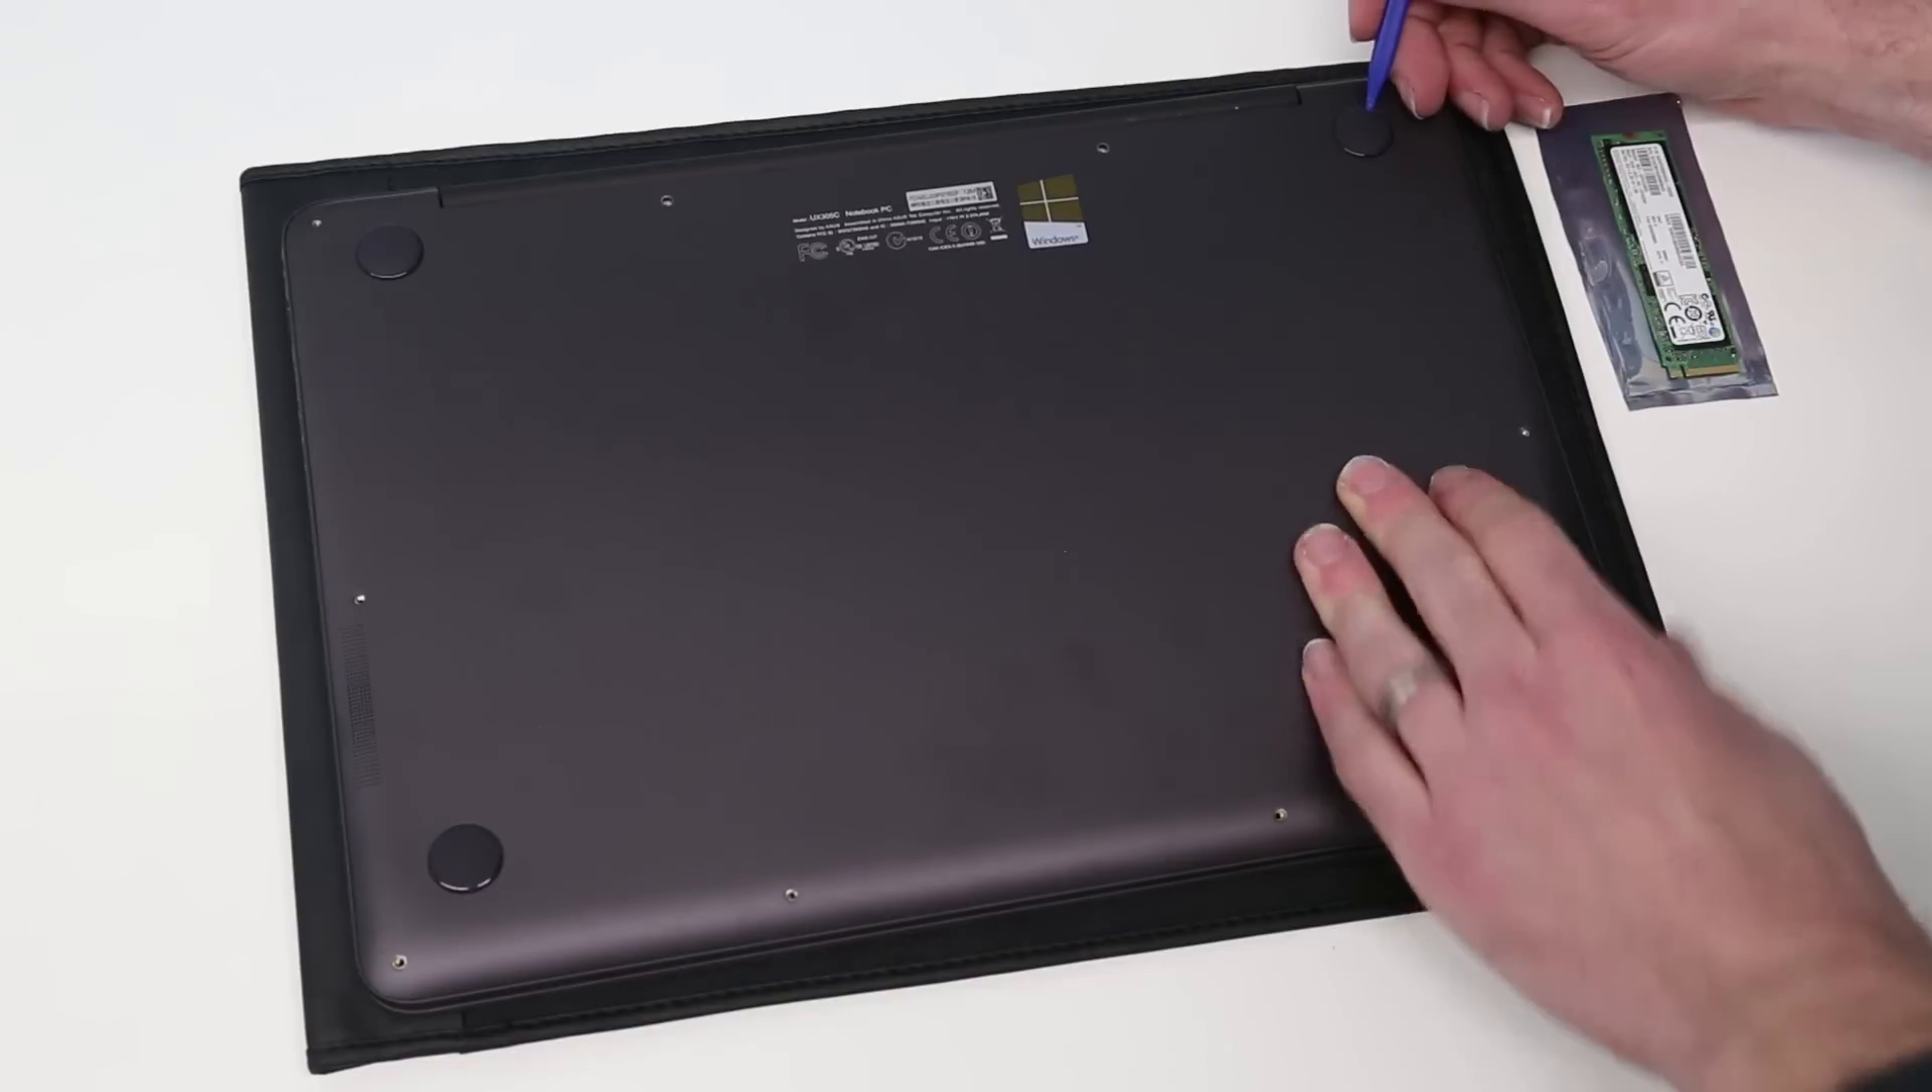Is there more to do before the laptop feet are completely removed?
Yes.